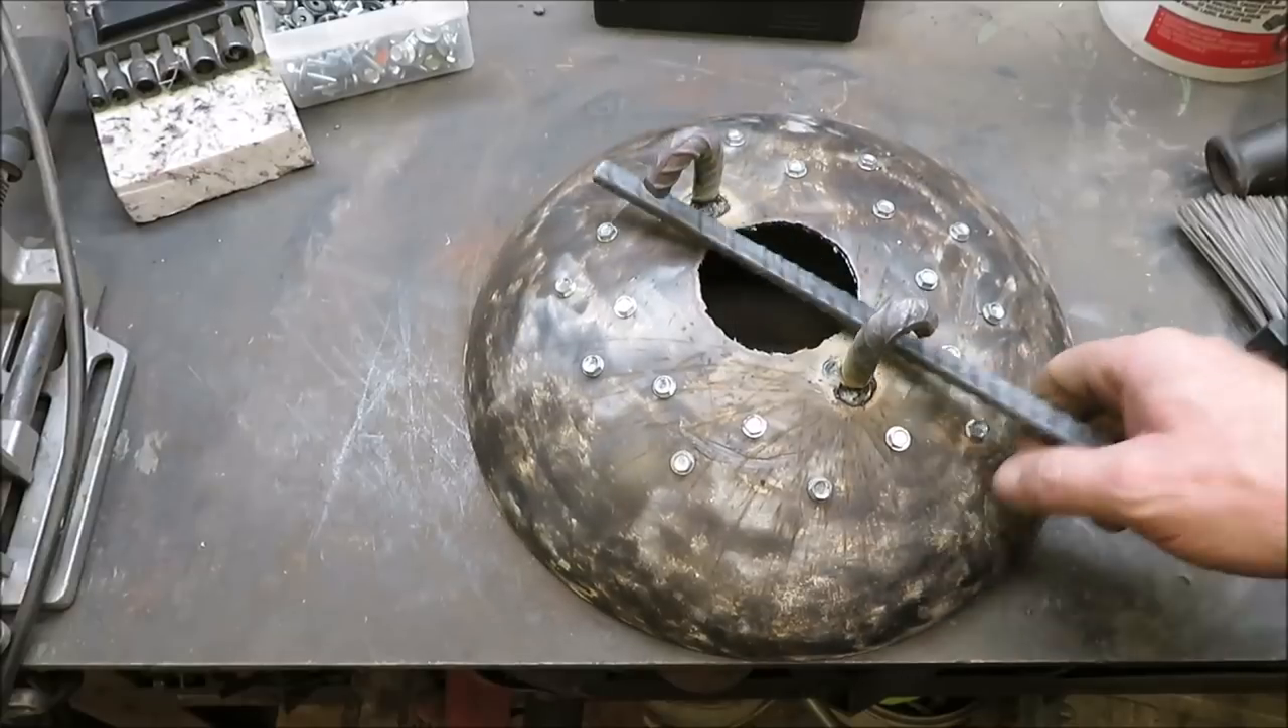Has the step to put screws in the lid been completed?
Yes.